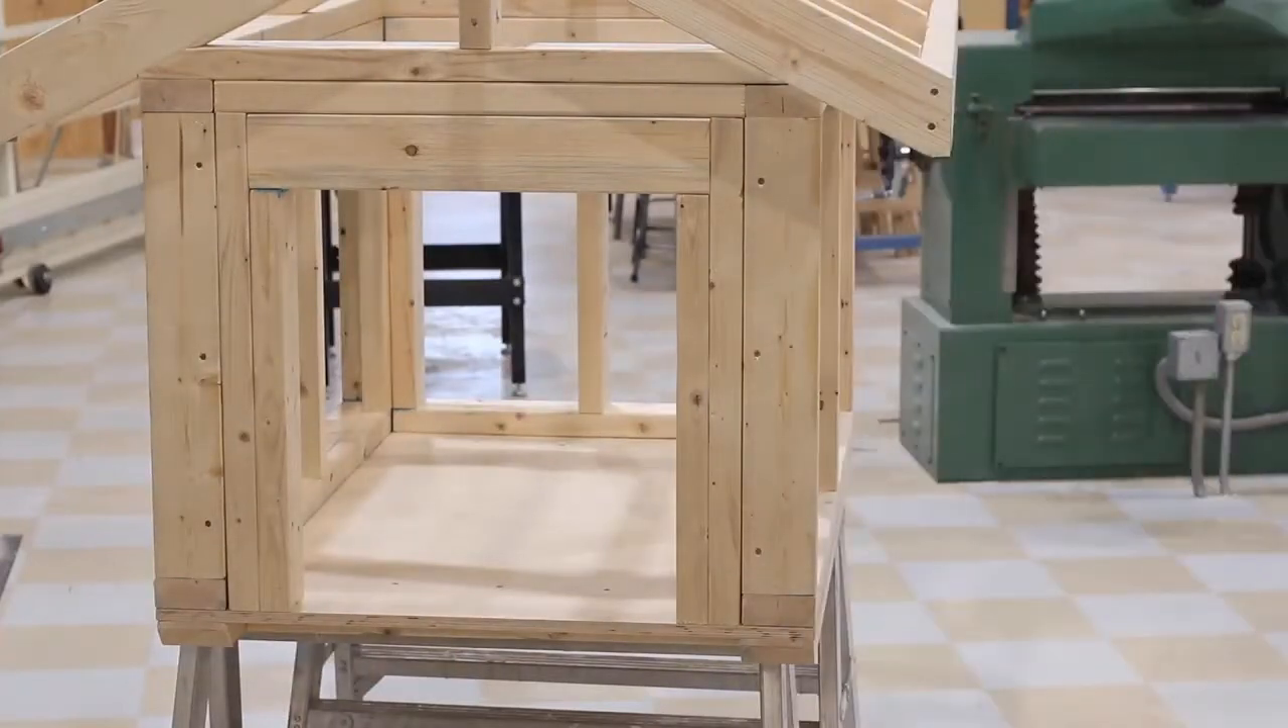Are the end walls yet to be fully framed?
No.